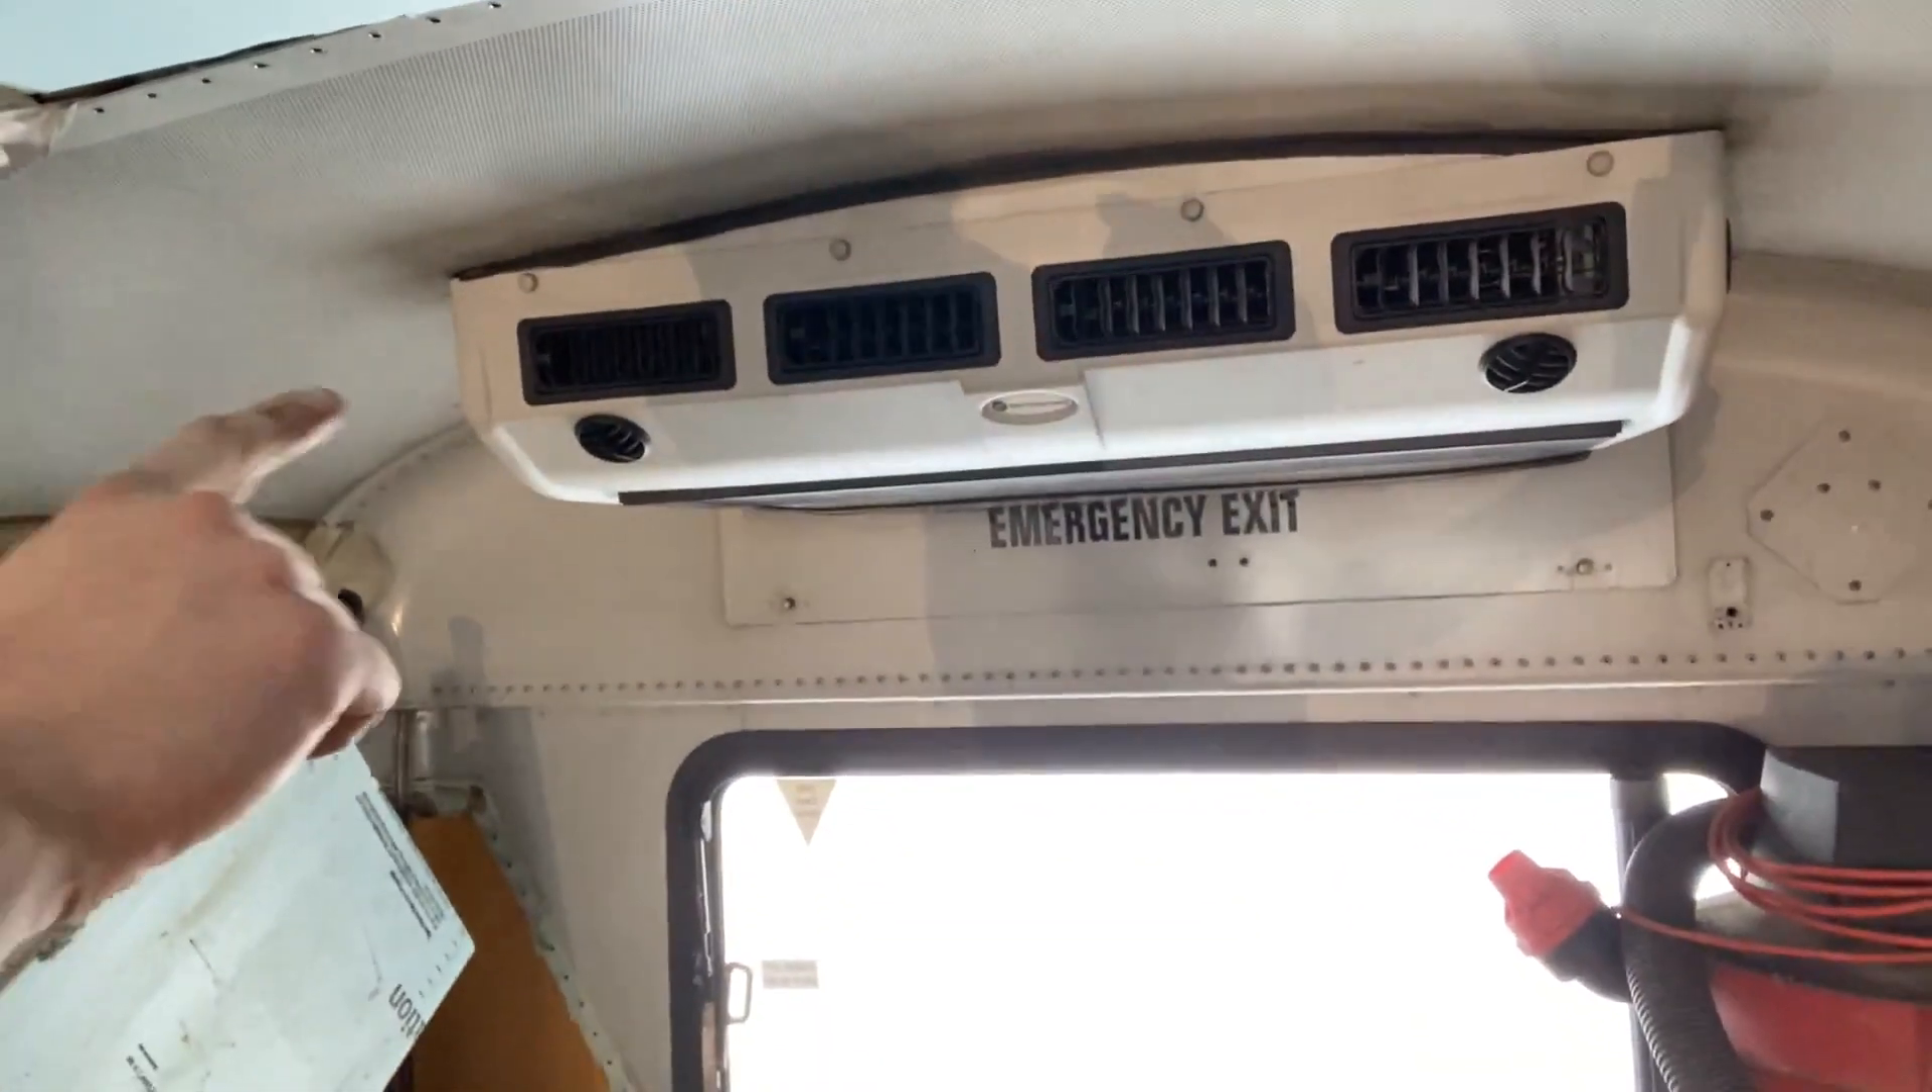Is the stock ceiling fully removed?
No.